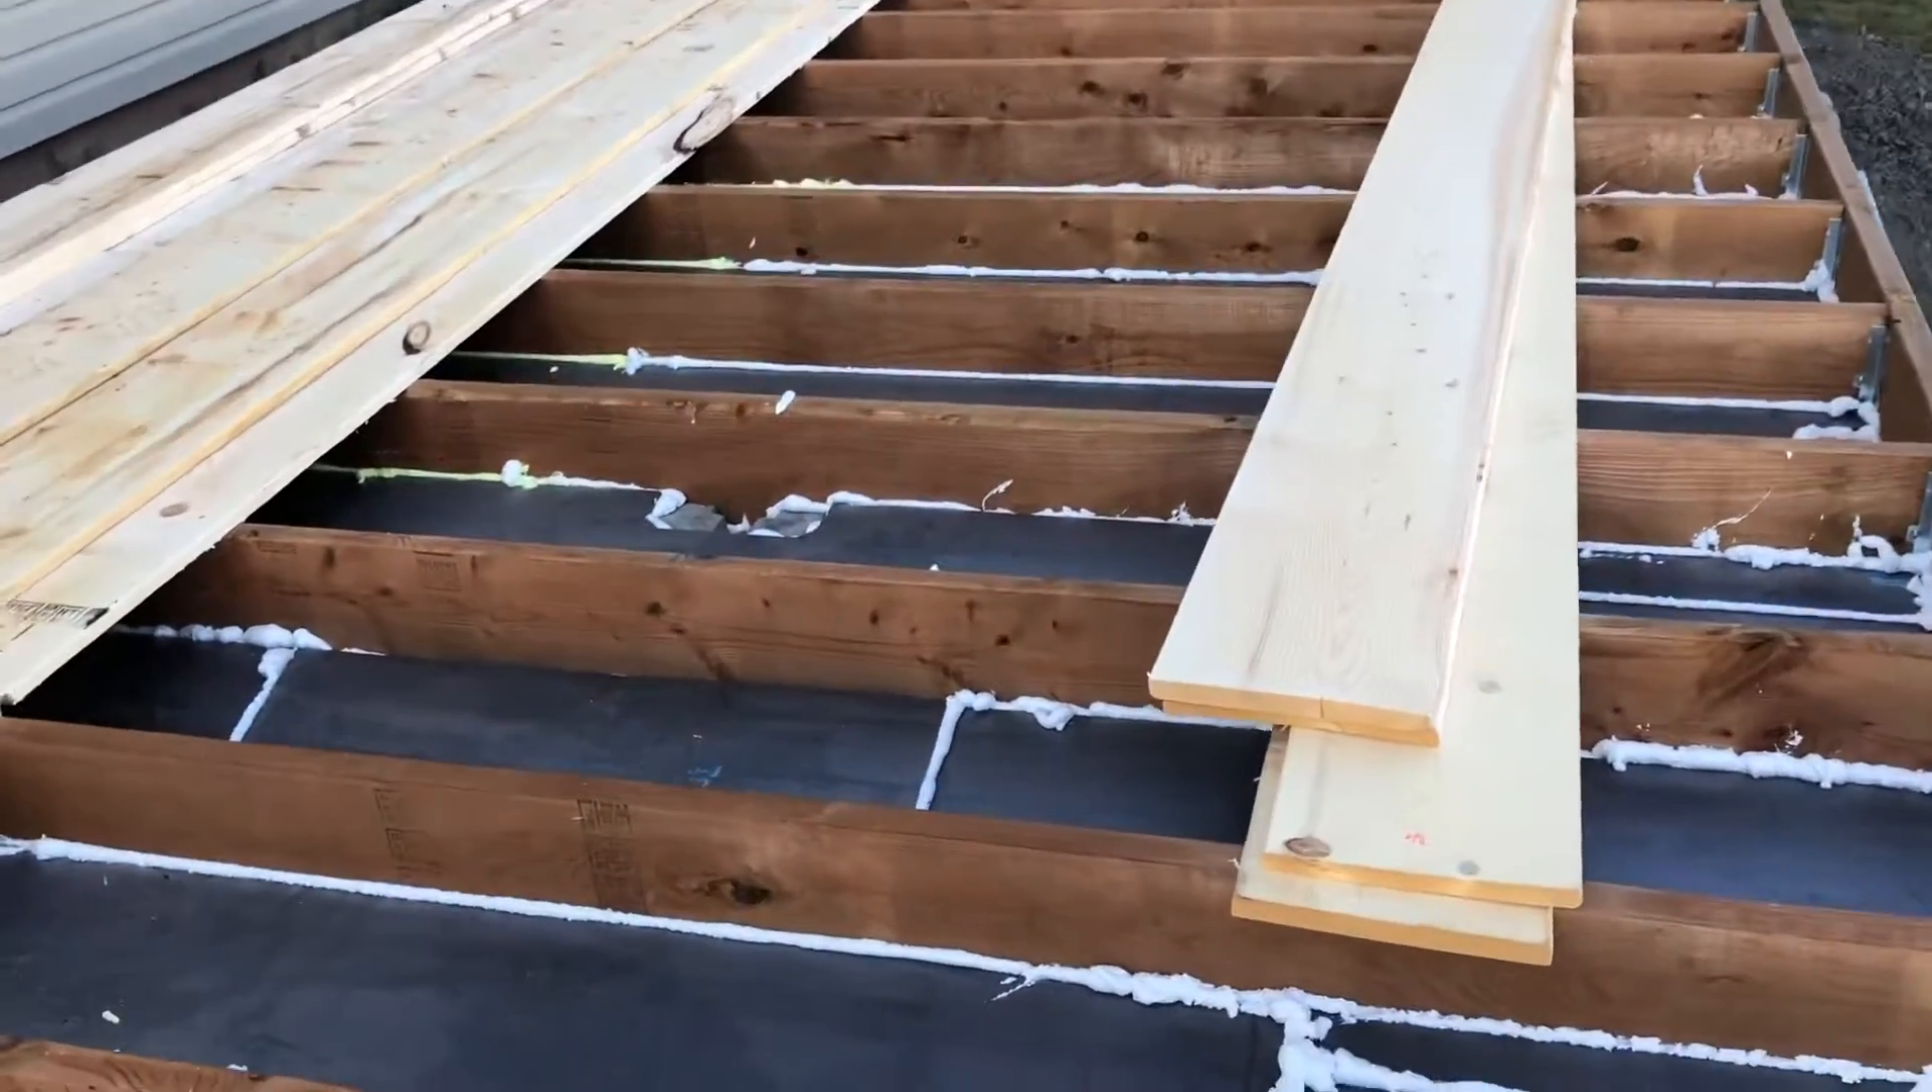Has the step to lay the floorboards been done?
No.